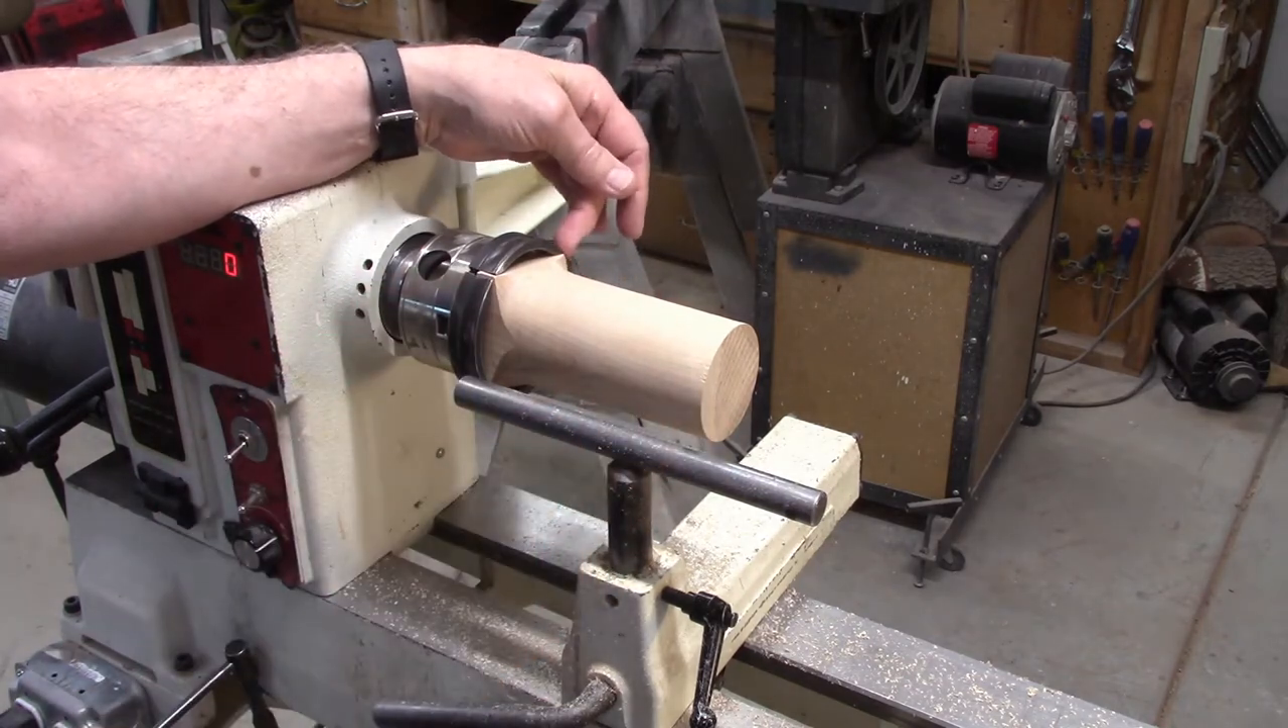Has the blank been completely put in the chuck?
Yes.